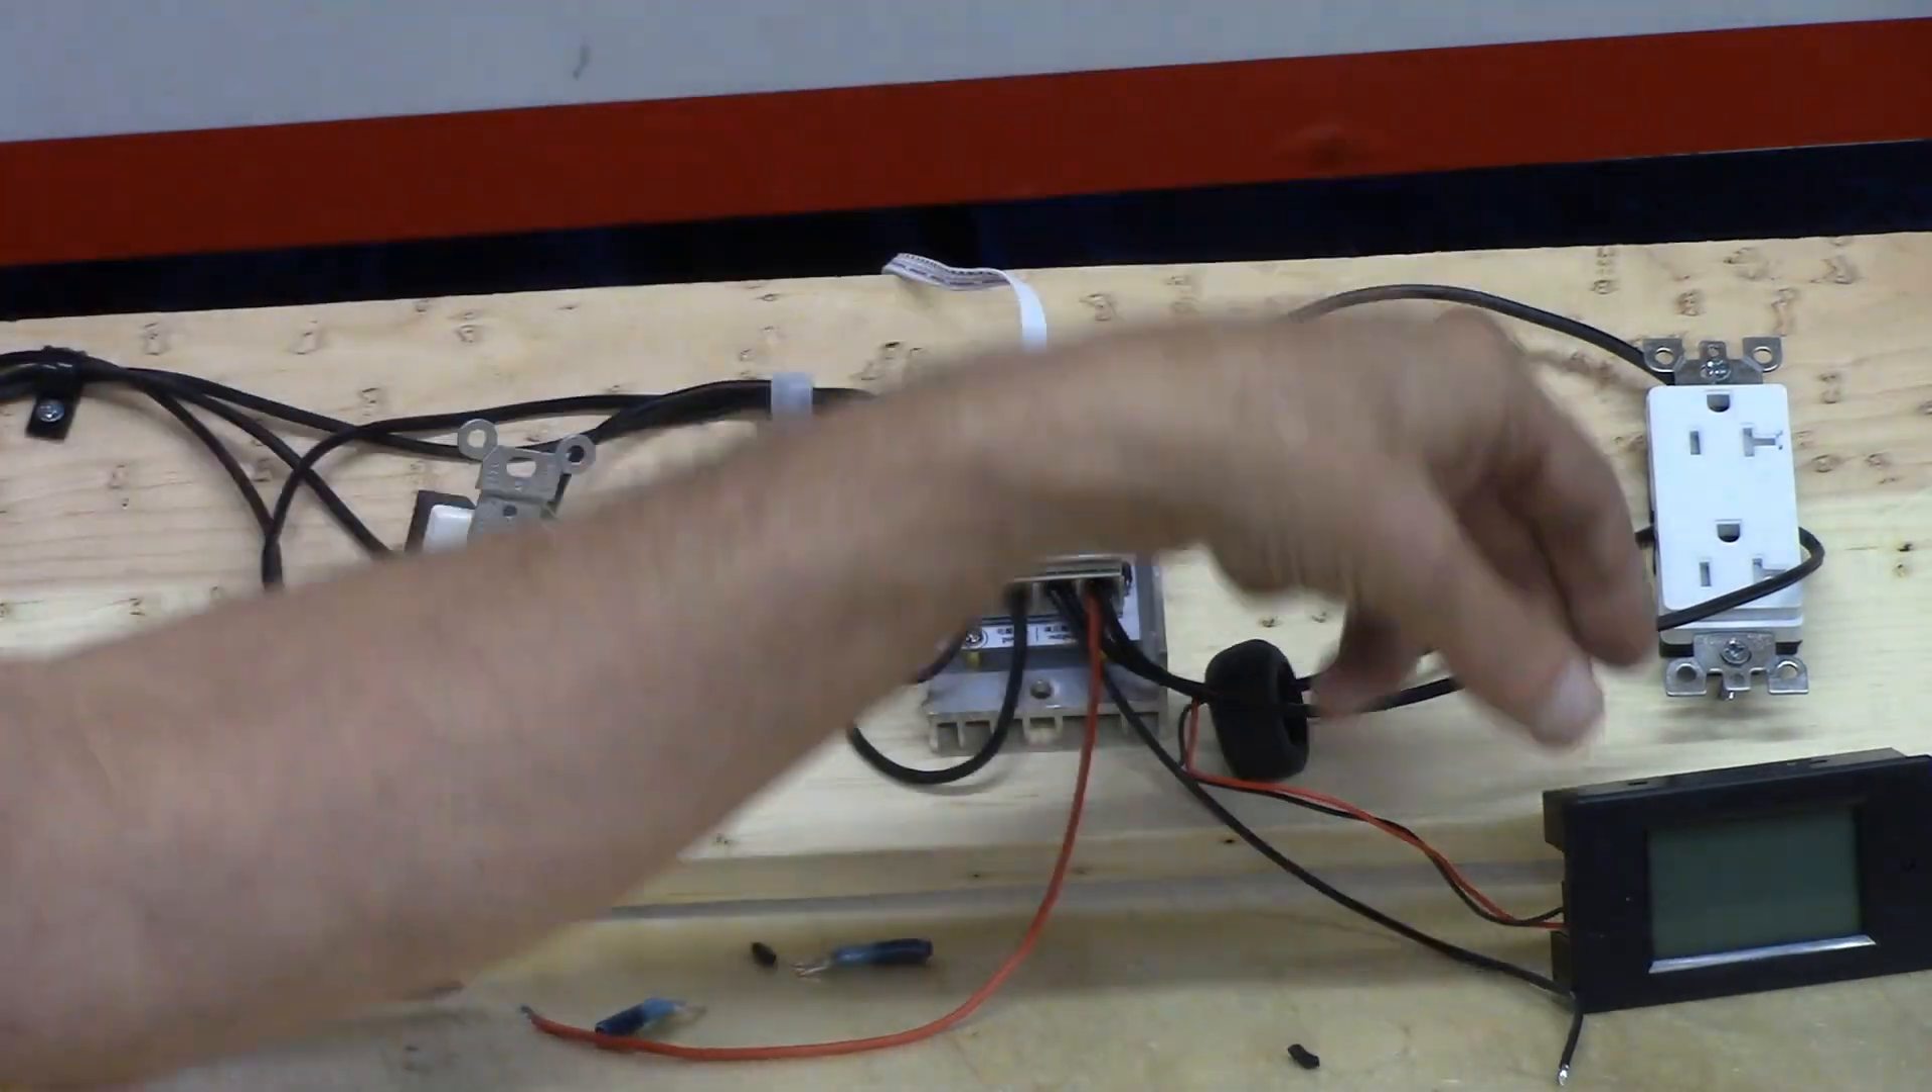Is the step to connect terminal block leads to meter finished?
No.